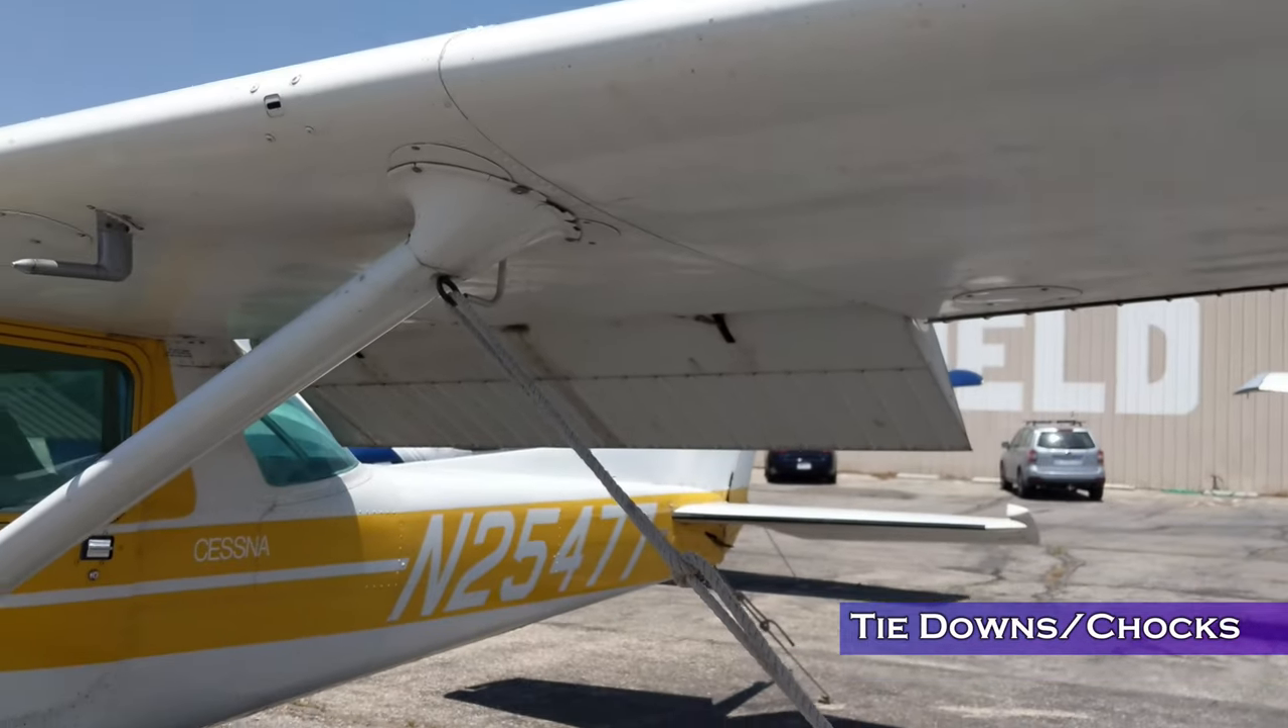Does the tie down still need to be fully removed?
Yes.